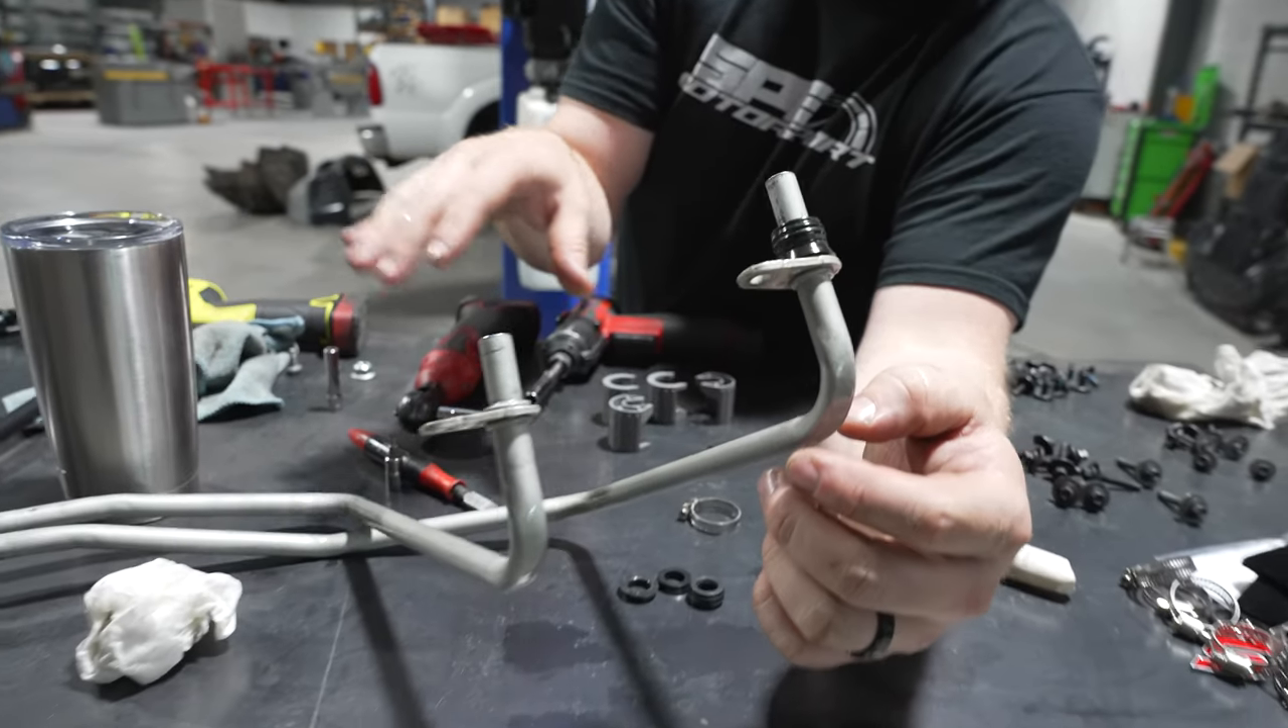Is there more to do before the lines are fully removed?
No.